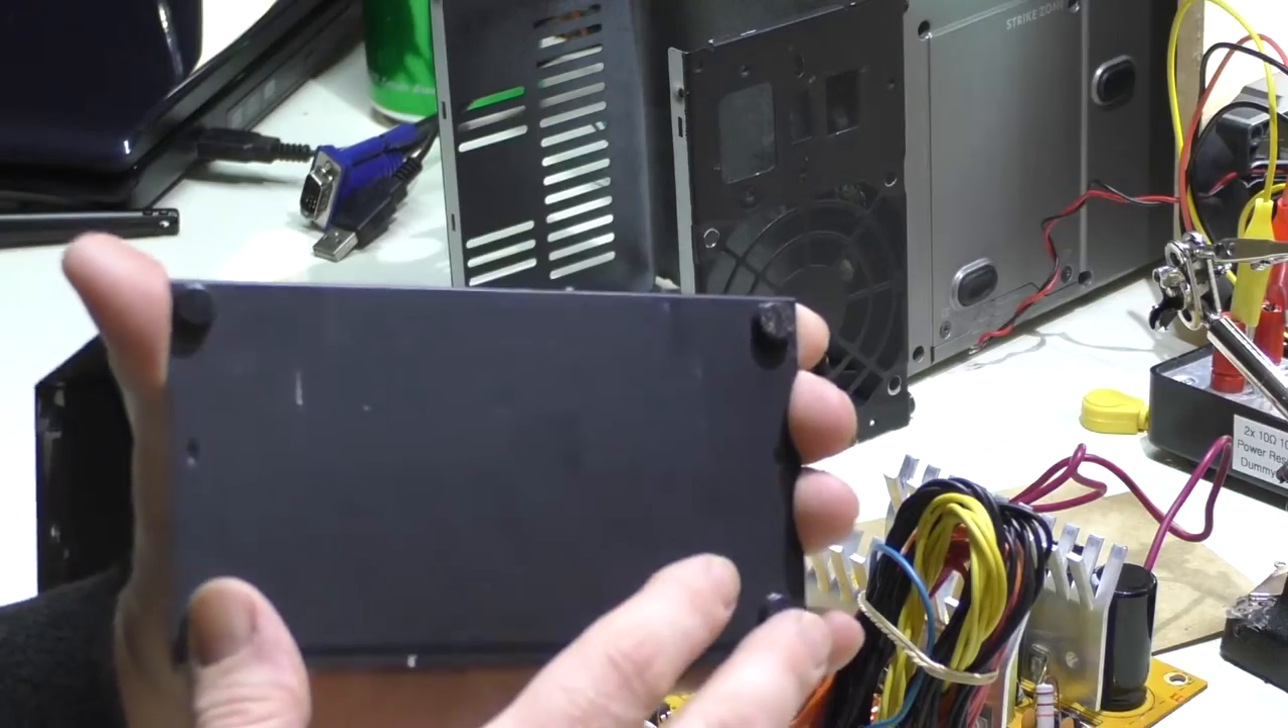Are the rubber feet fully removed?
No.